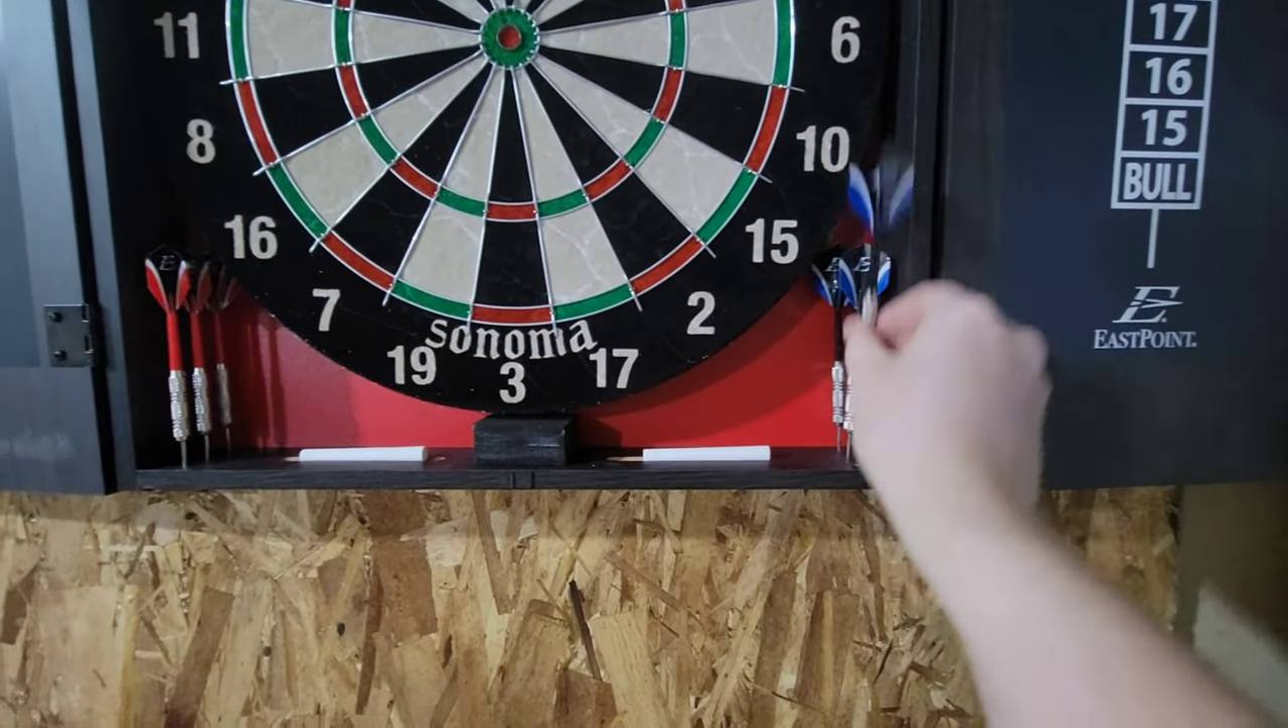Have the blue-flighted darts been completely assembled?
Yes.